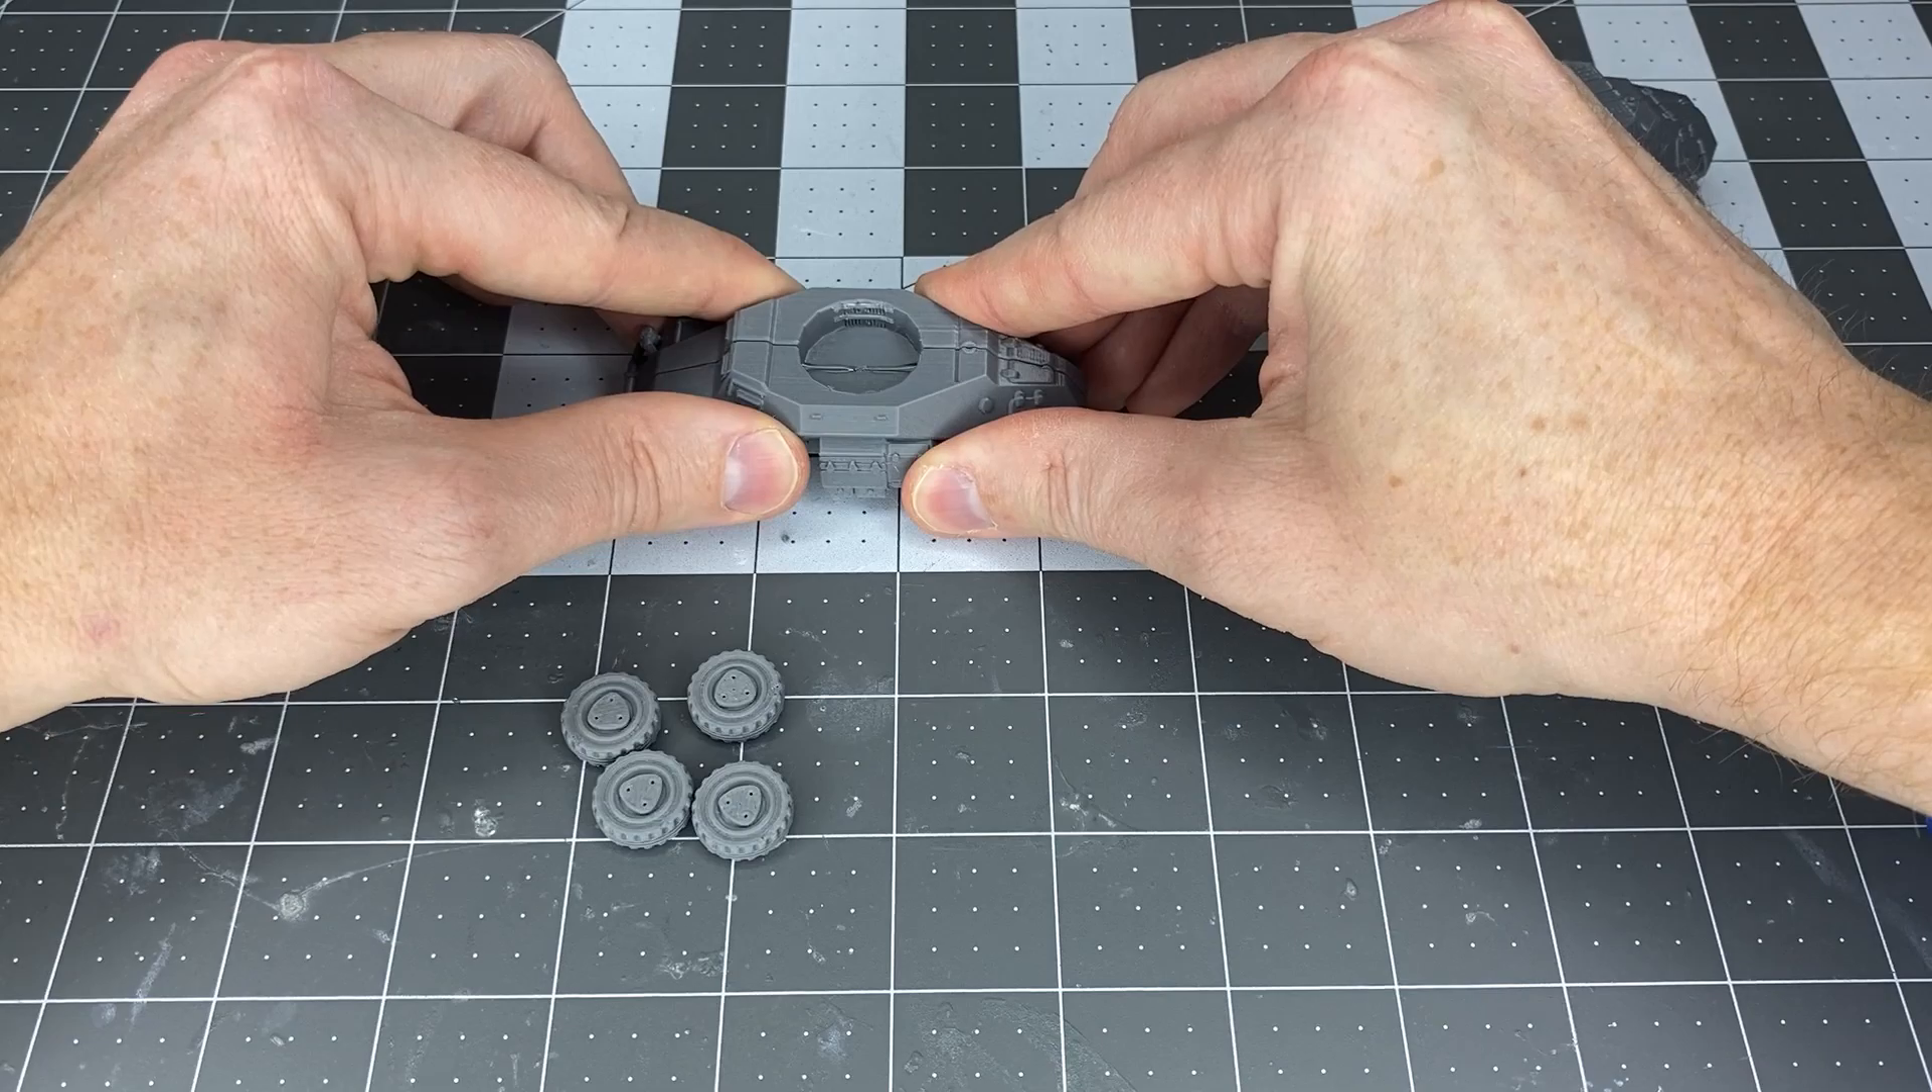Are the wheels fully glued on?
No.